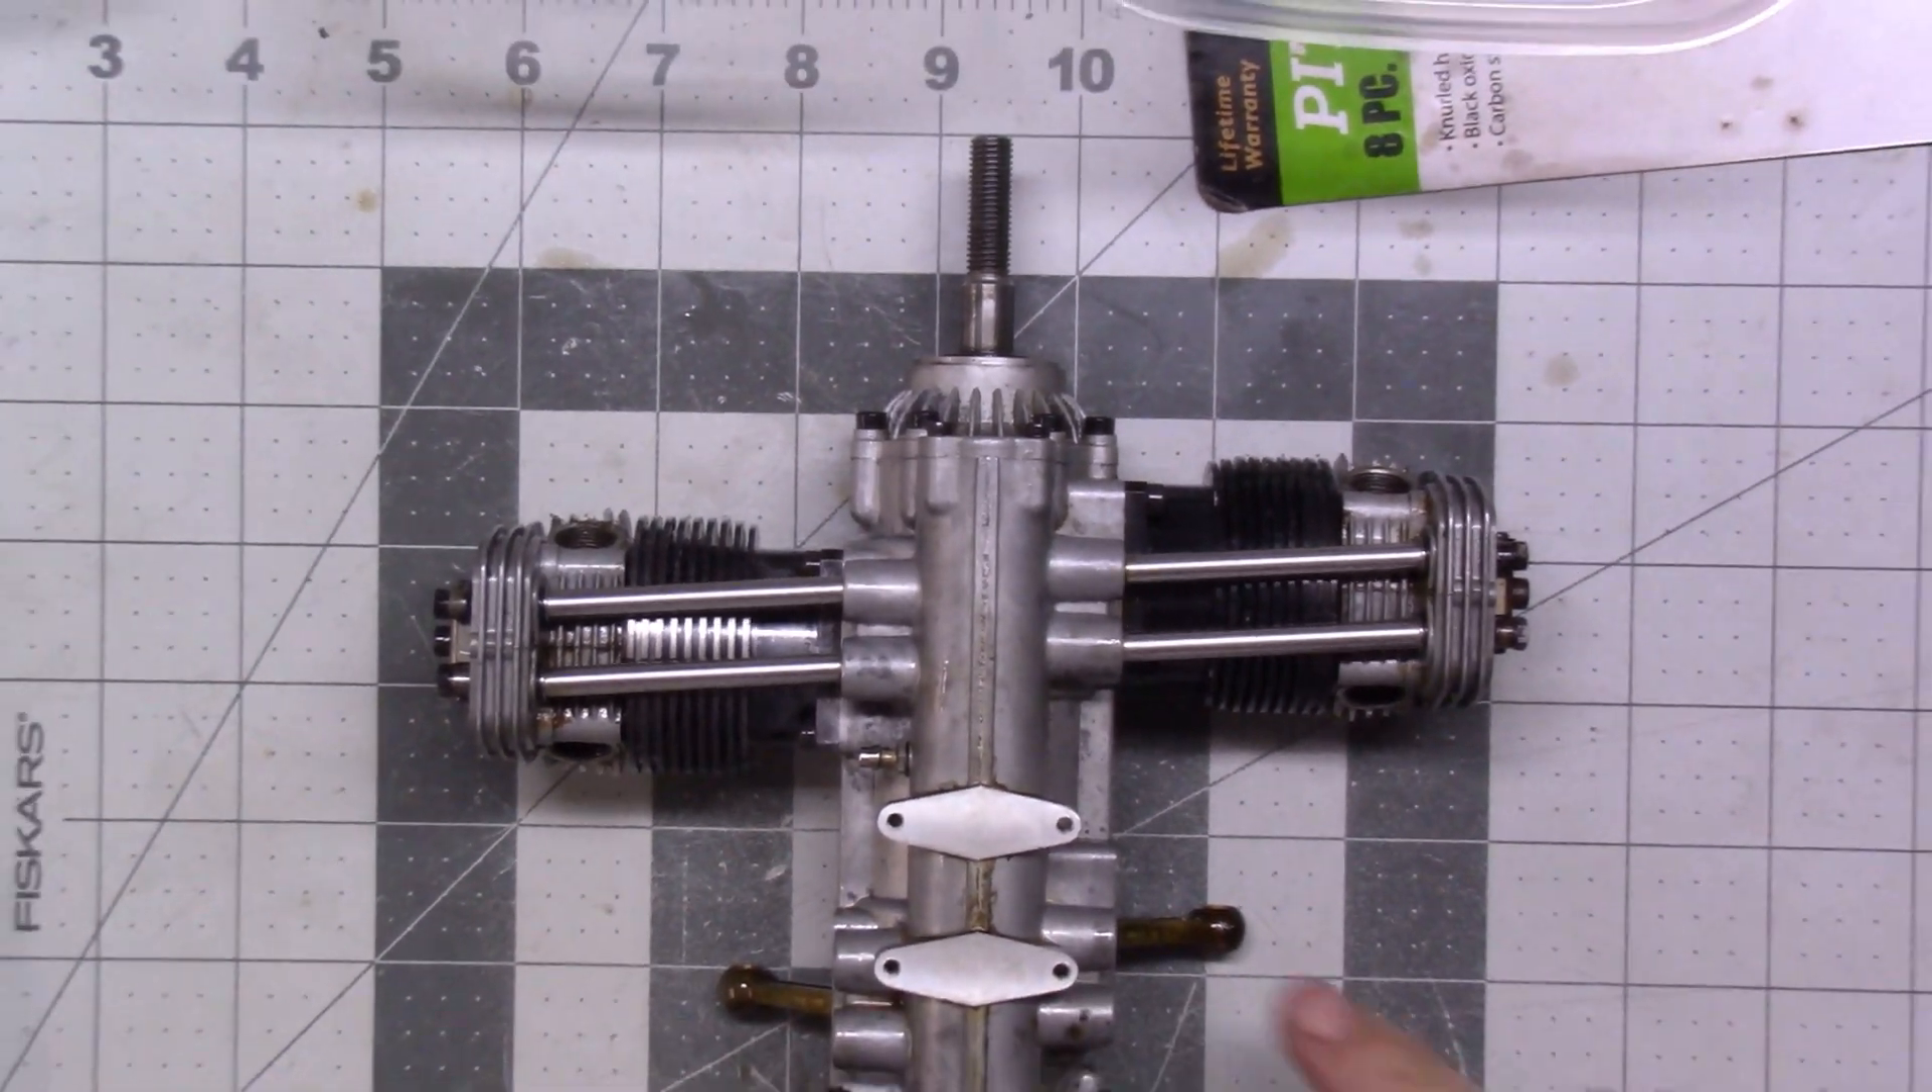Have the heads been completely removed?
No.